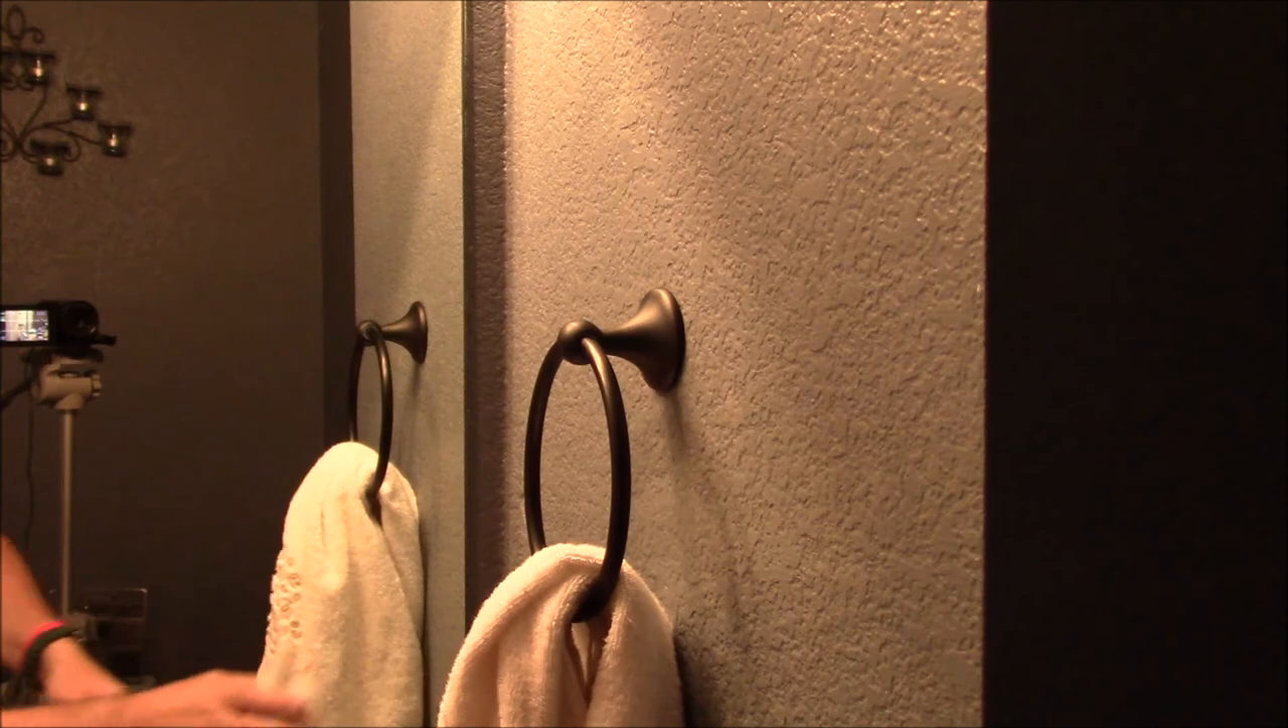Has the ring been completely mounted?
Yes.